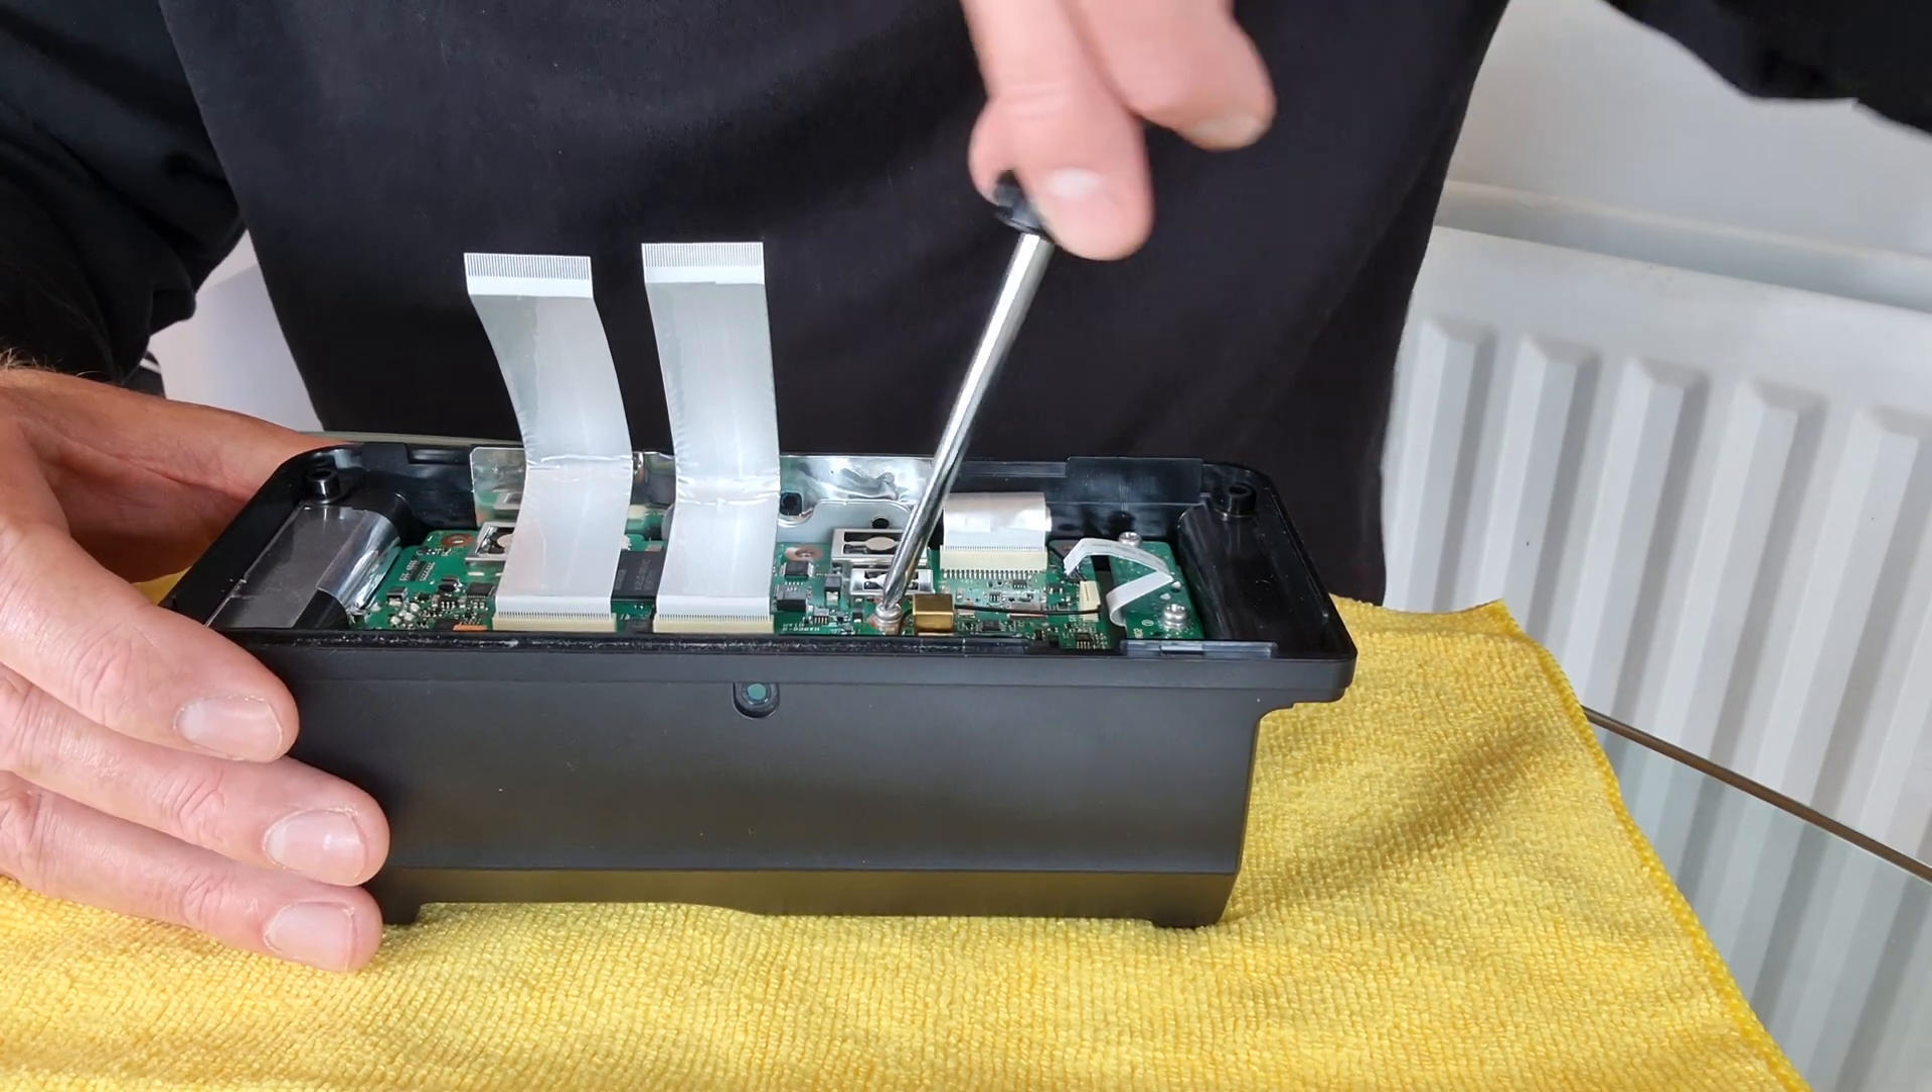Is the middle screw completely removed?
No.